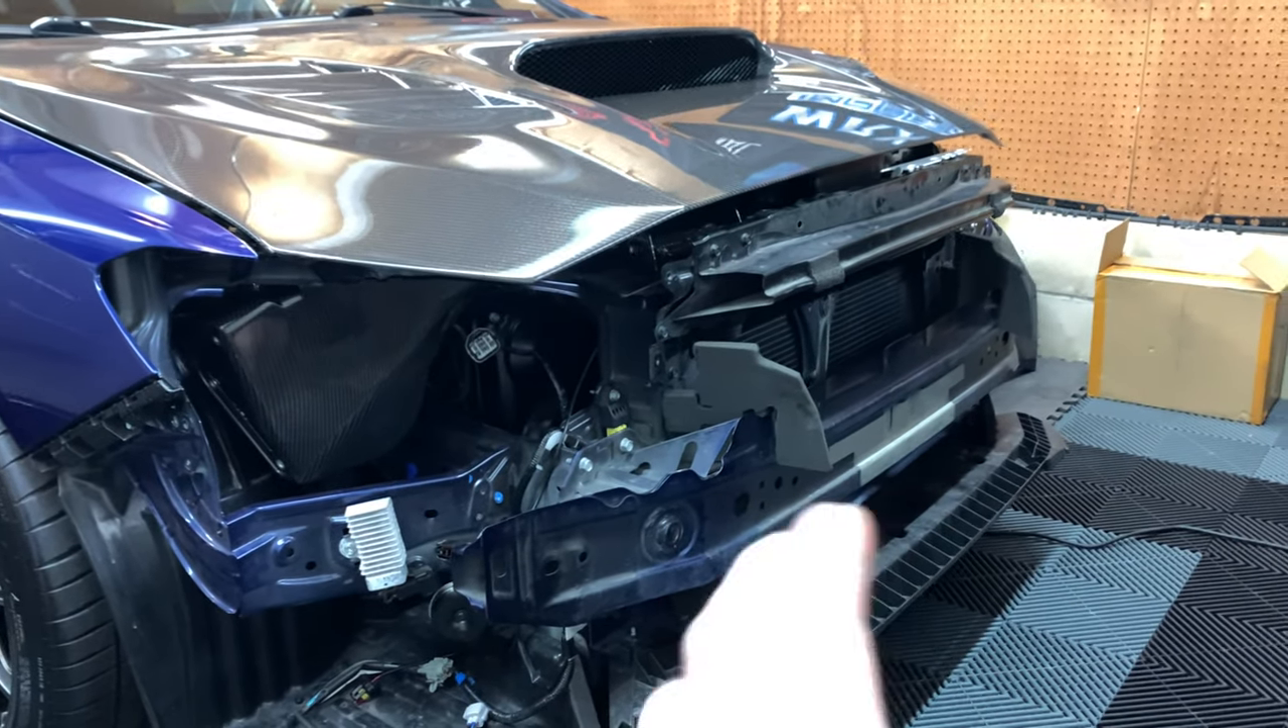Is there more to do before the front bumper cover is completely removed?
No.